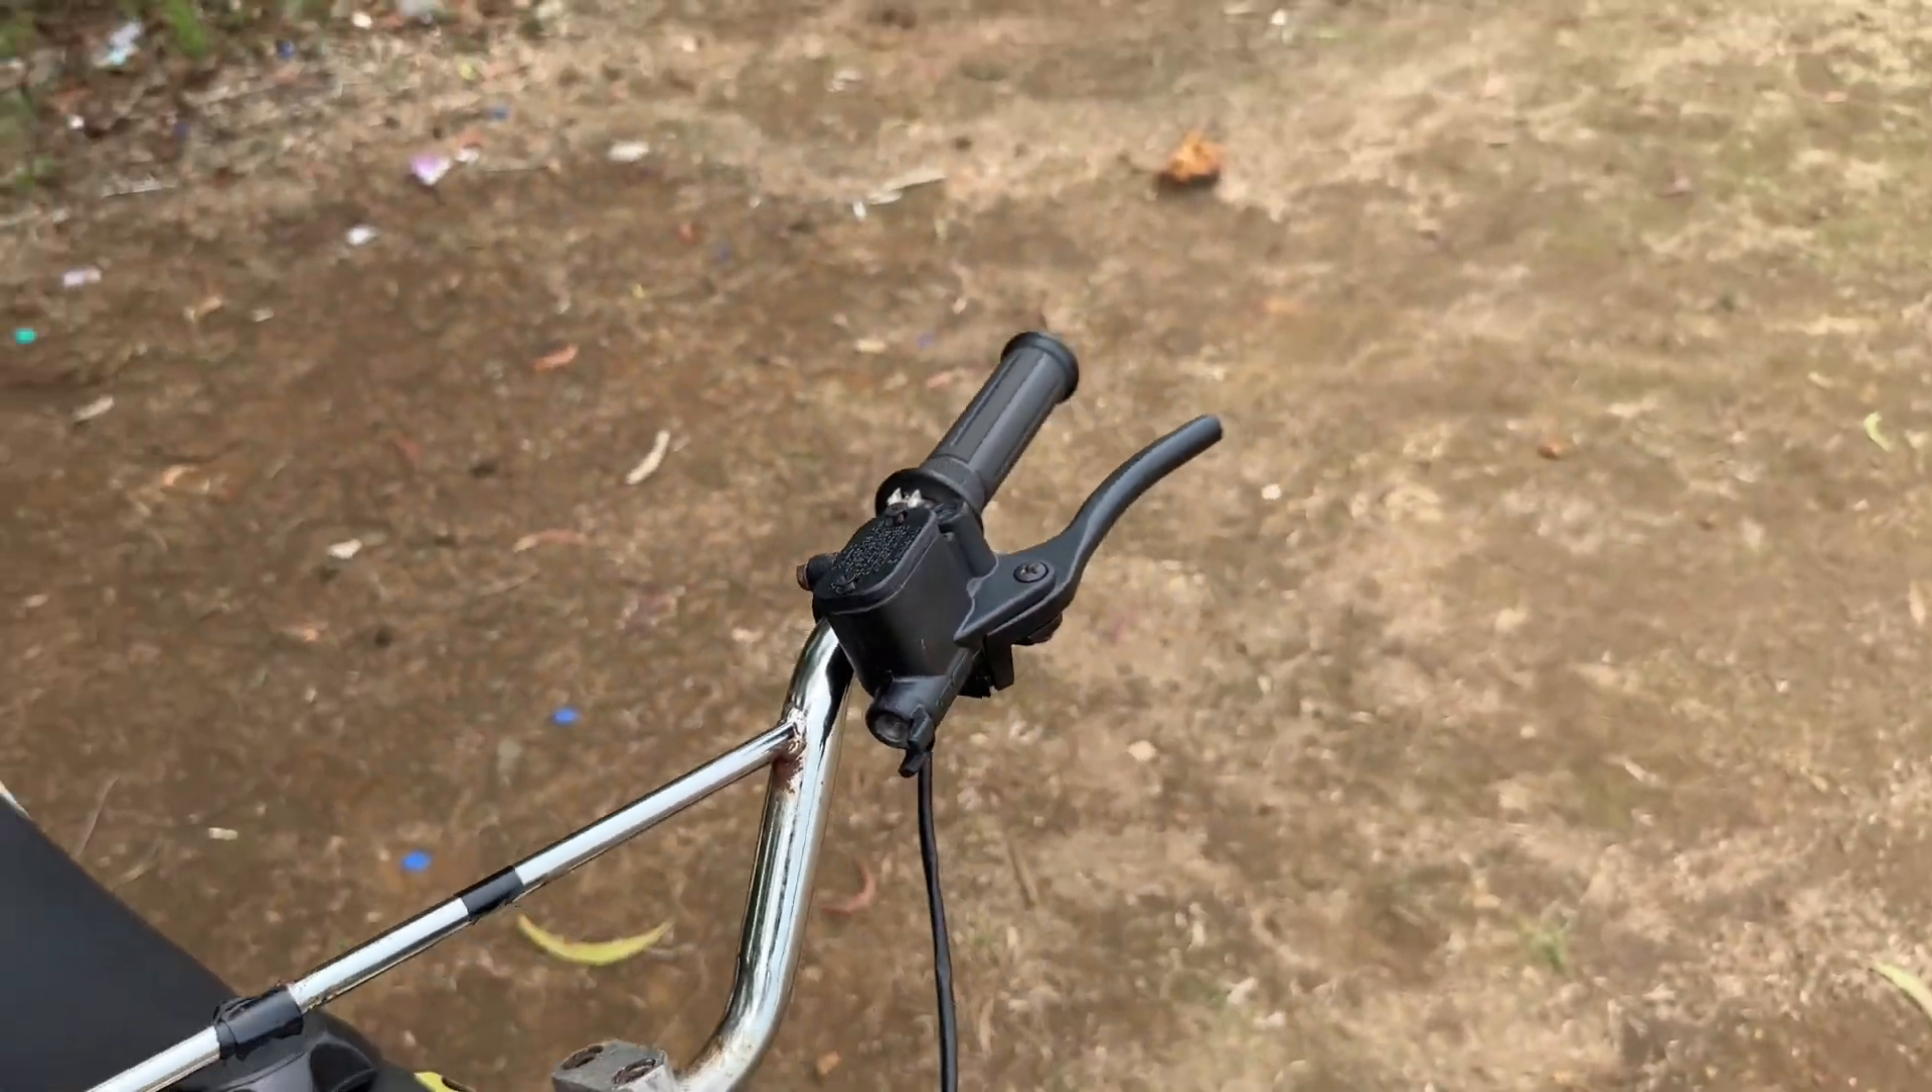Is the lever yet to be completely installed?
No.